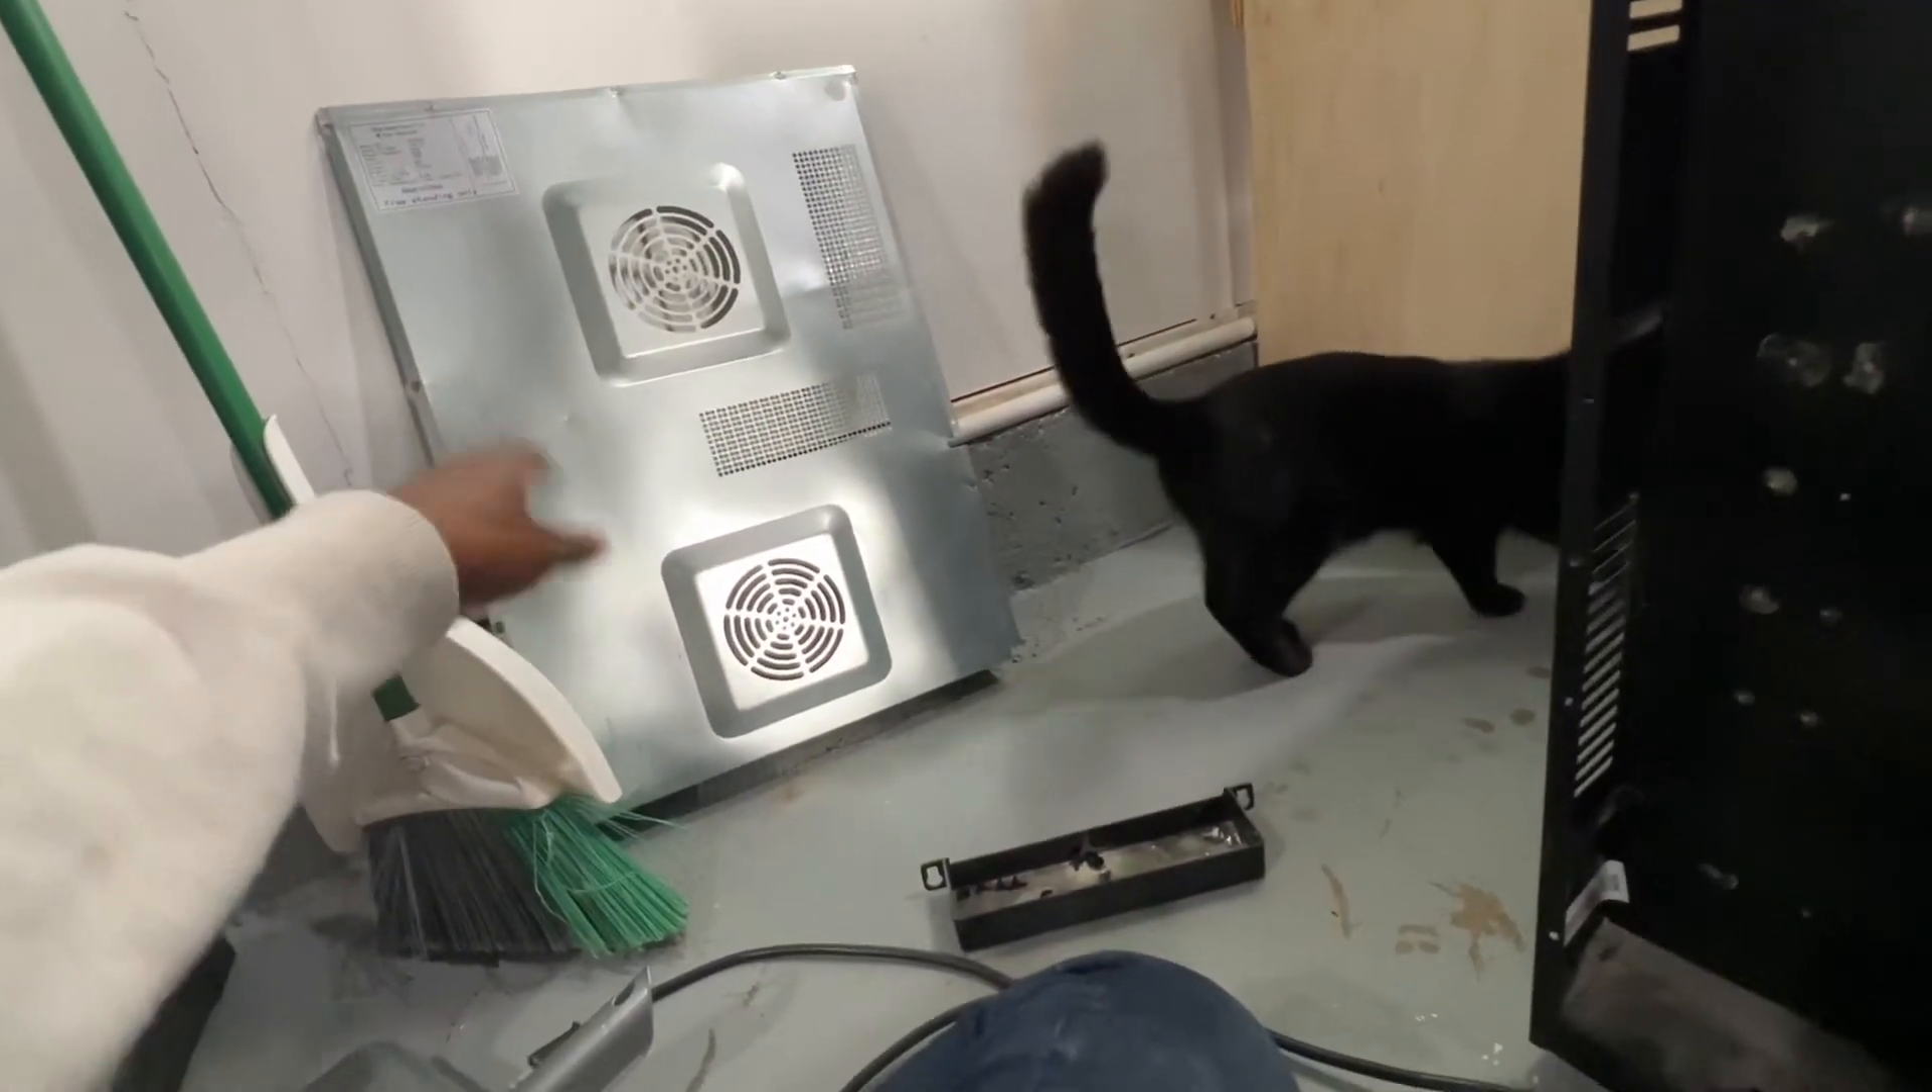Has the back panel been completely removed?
Yes.